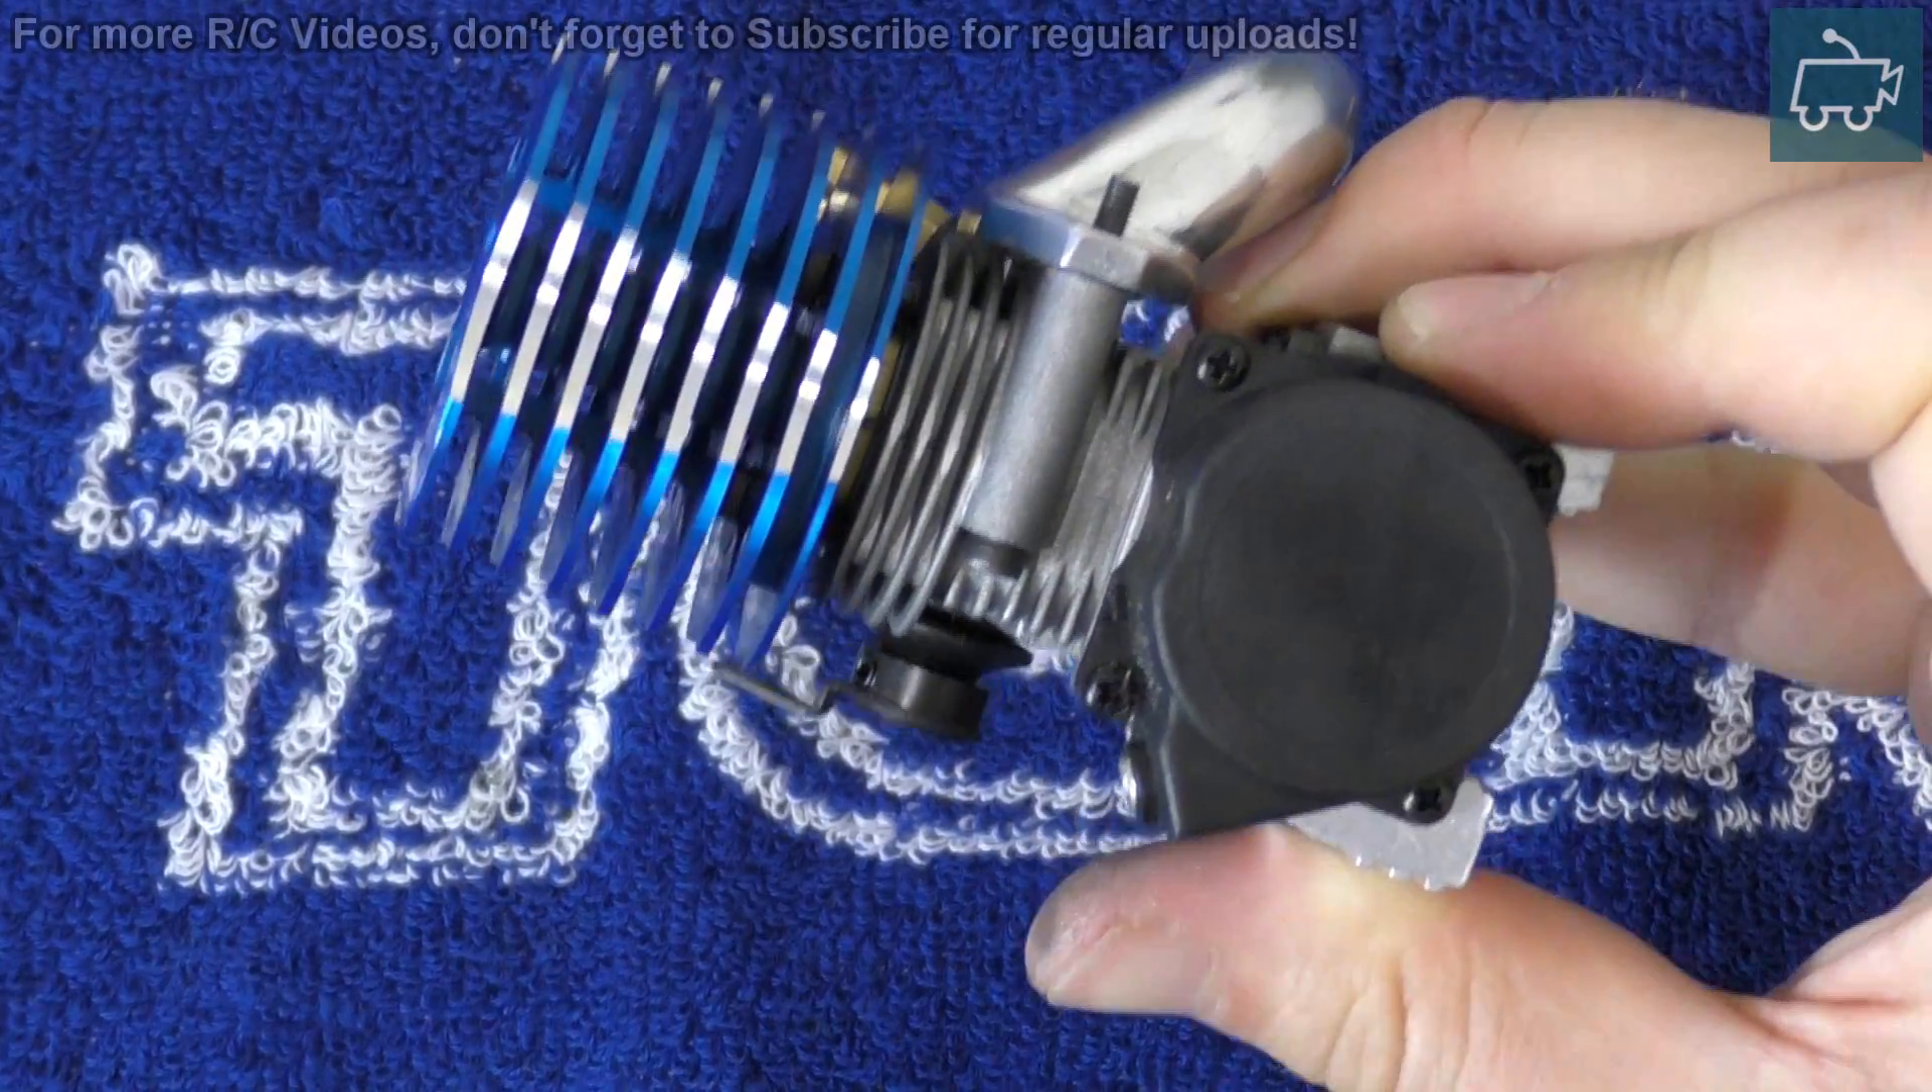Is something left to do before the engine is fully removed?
No.